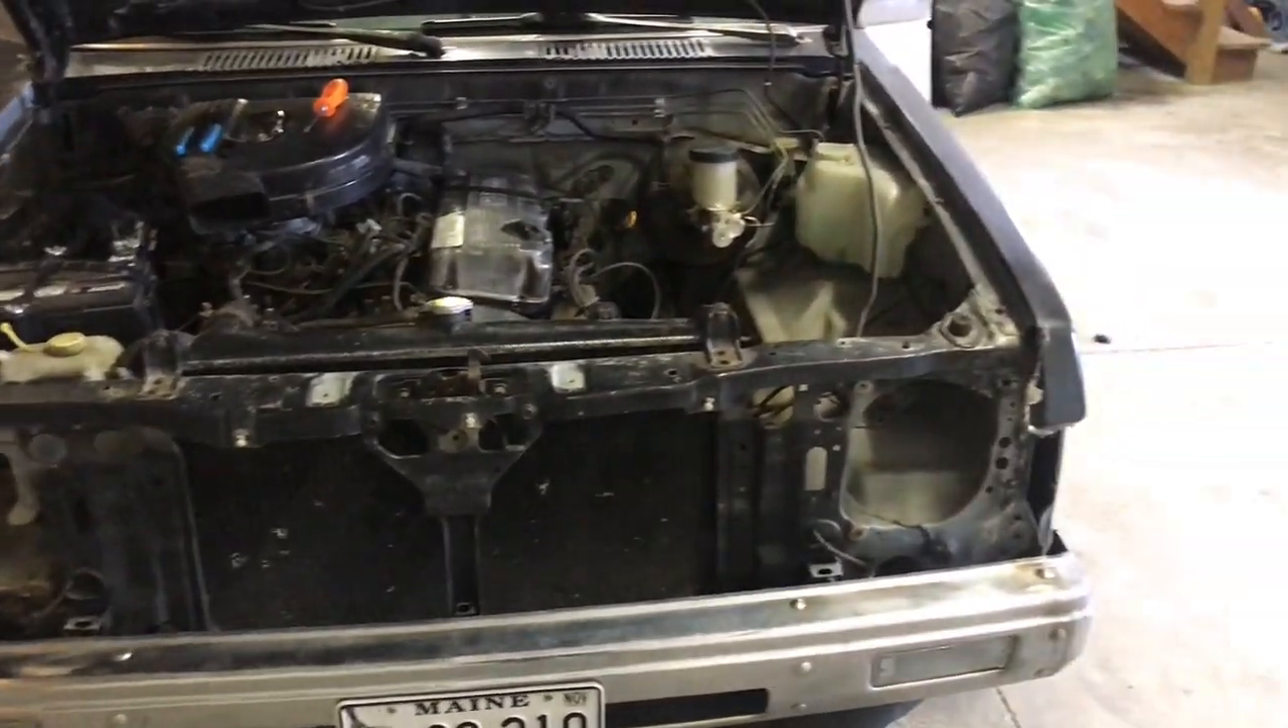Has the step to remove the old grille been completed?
Yes.